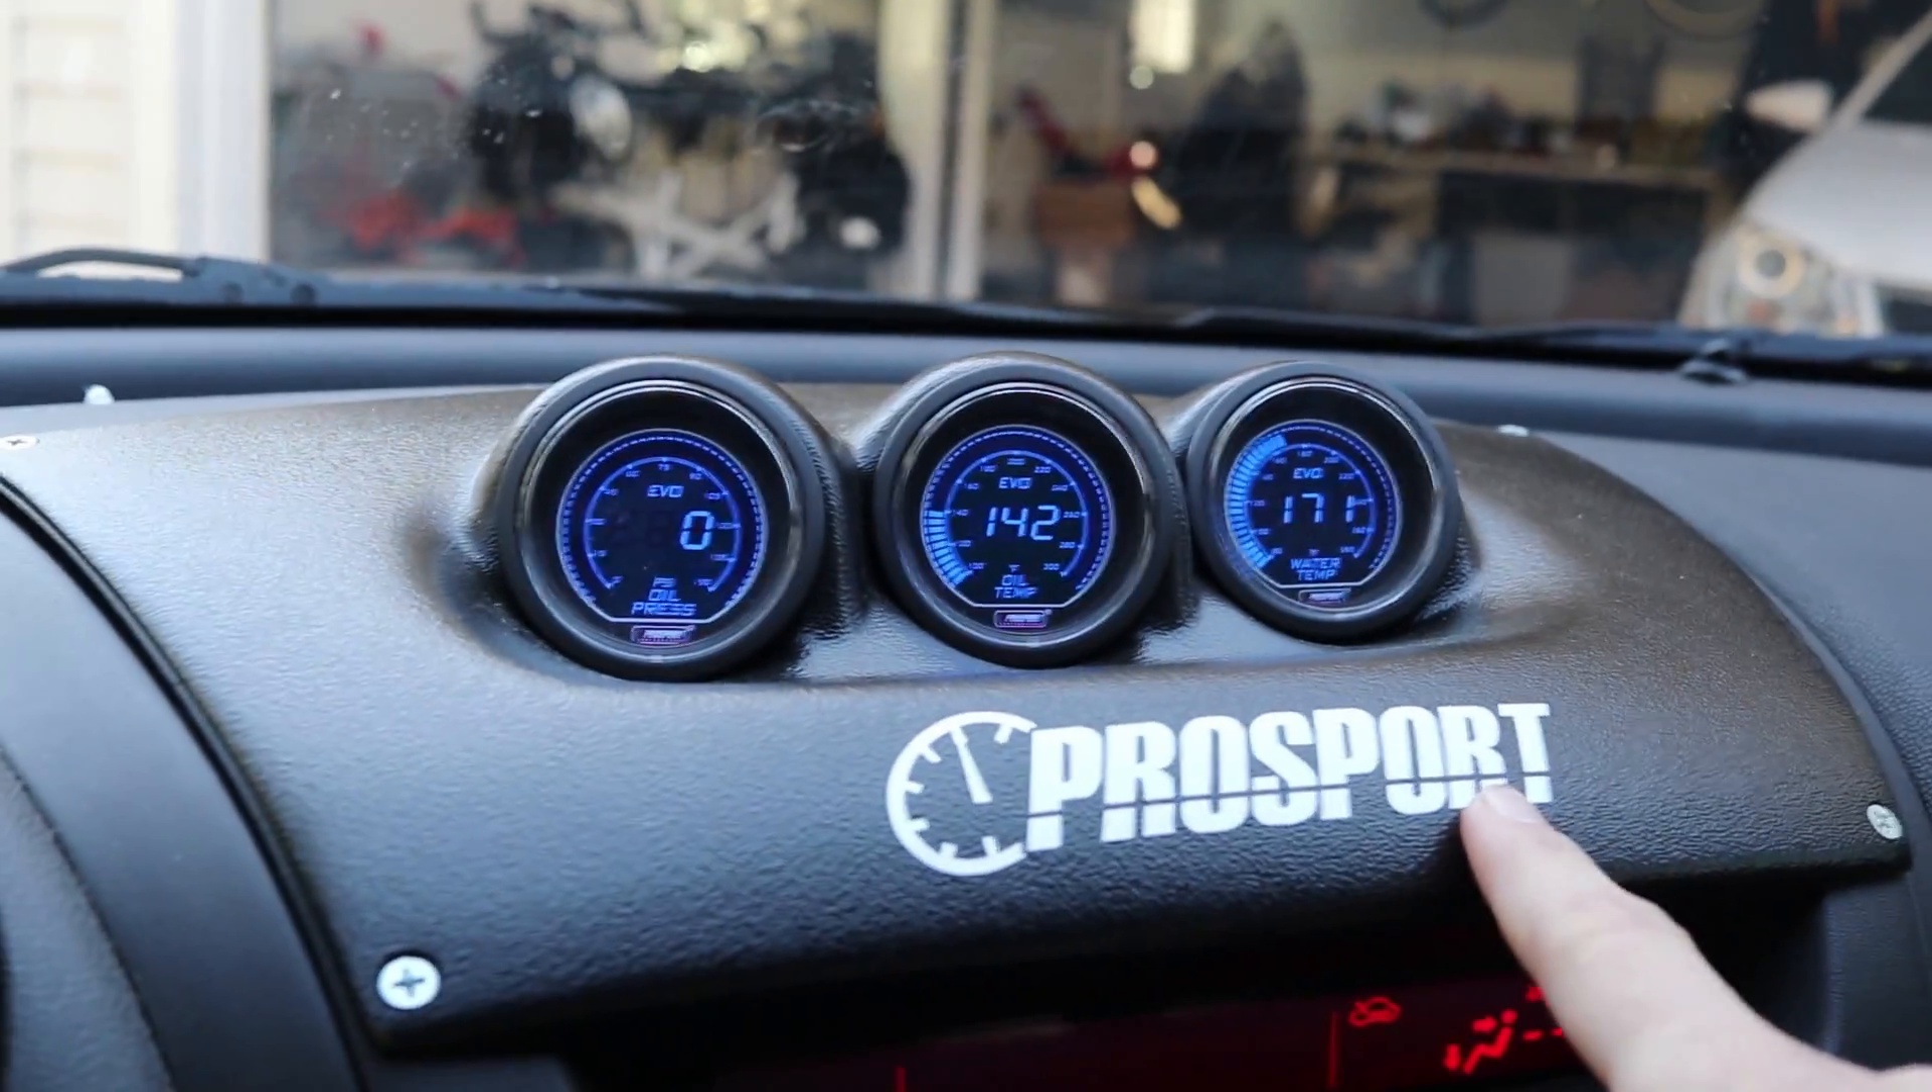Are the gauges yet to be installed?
No.